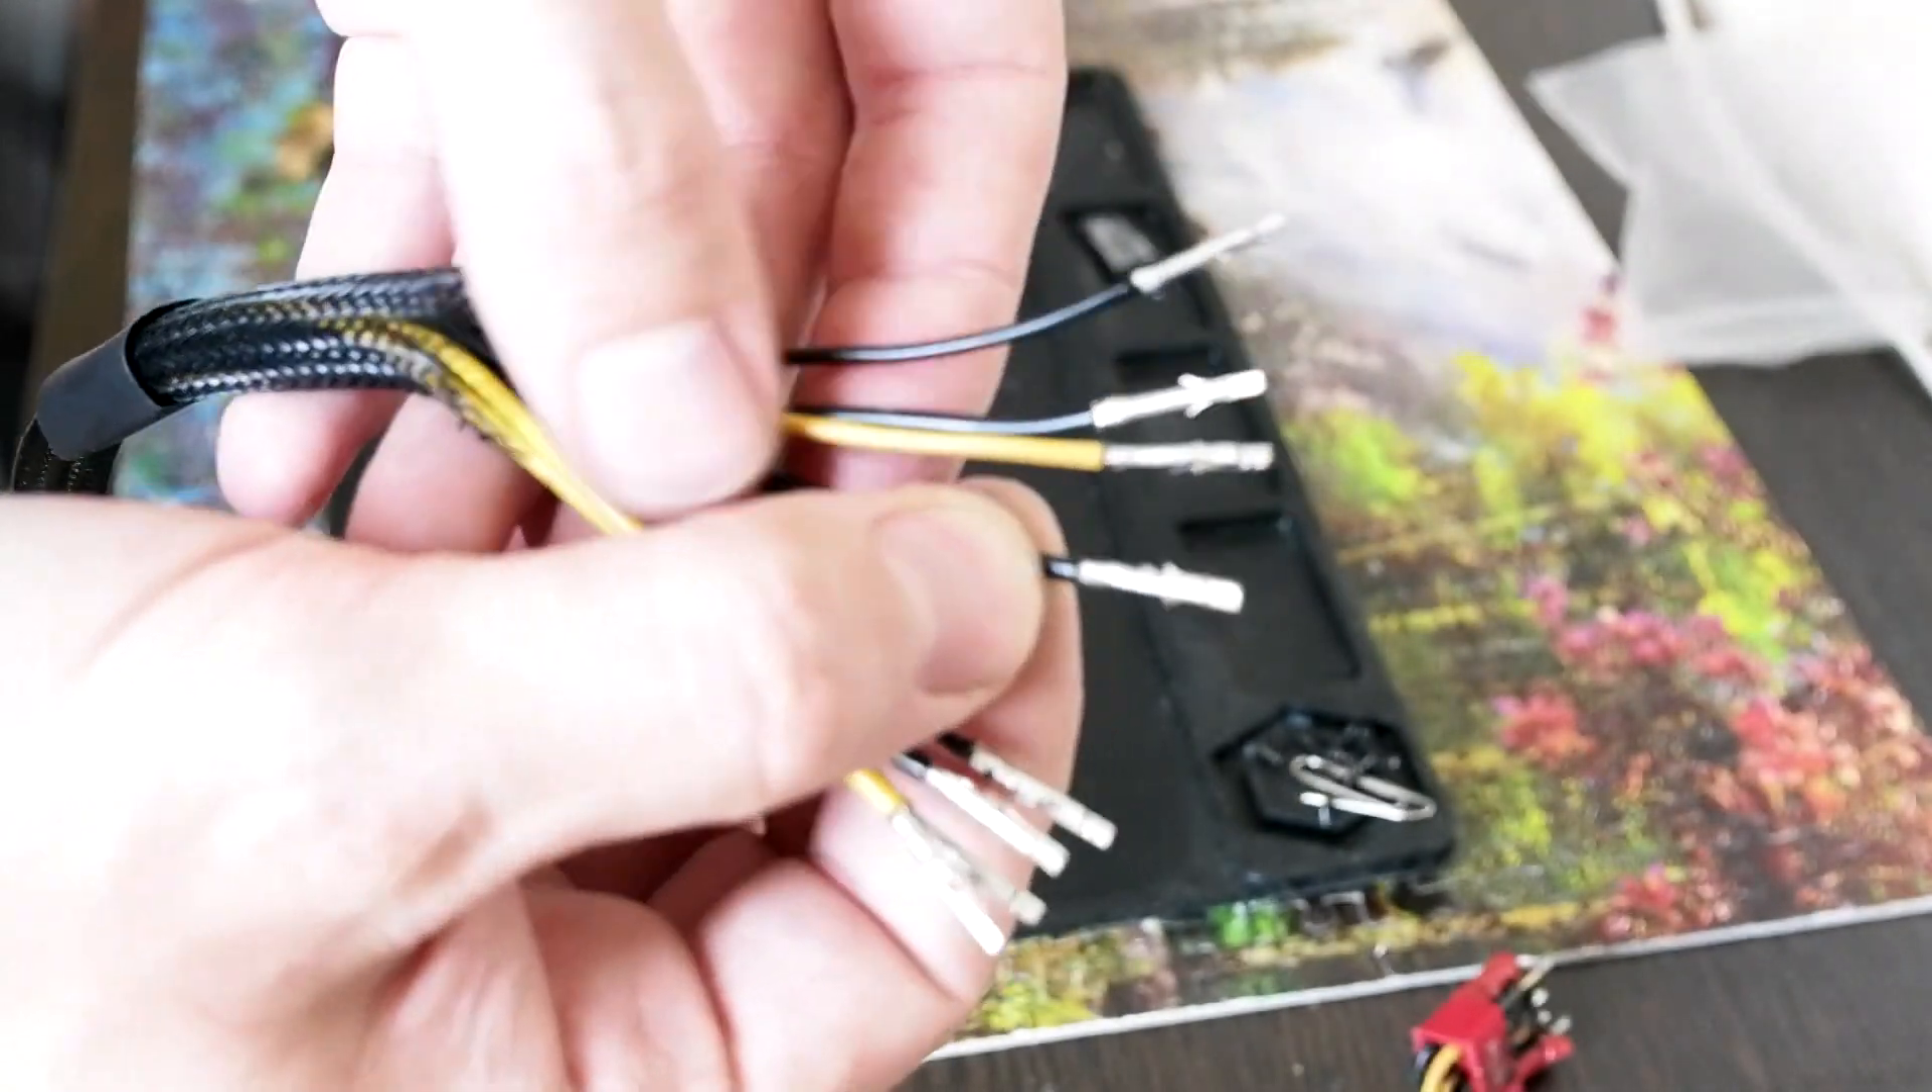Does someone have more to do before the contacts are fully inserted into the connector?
Yes.